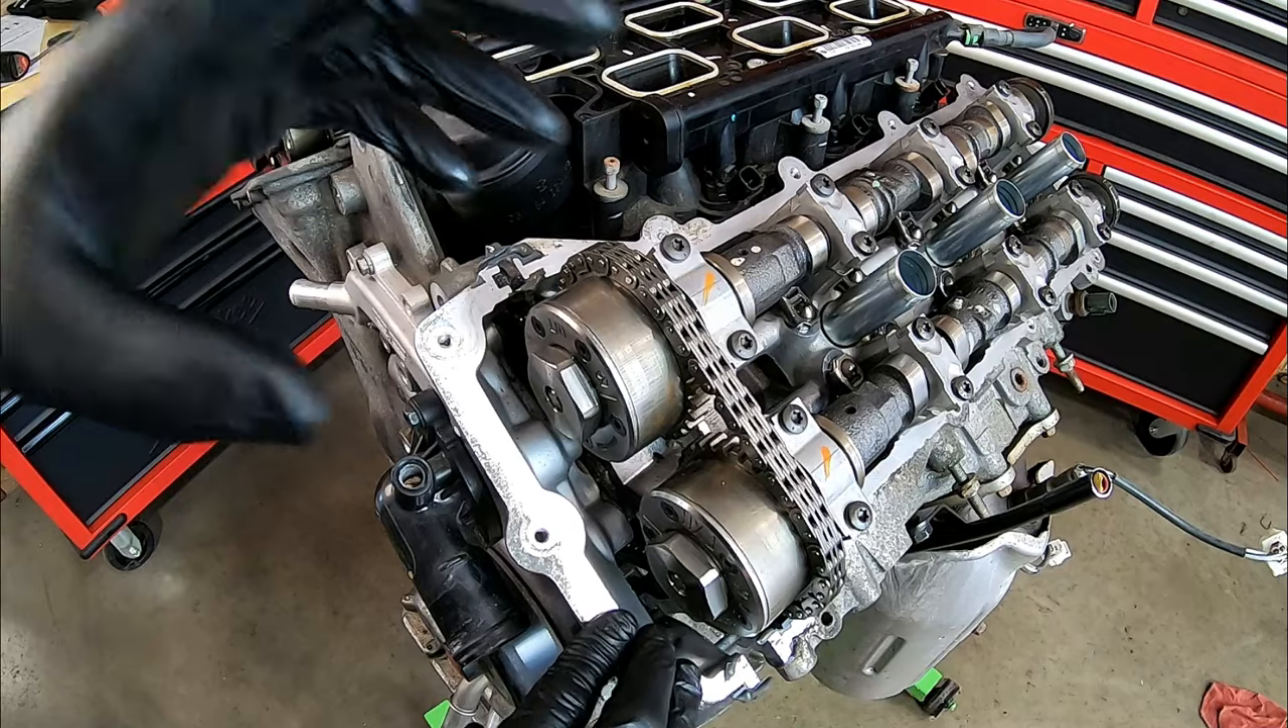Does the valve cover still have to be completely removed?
No.